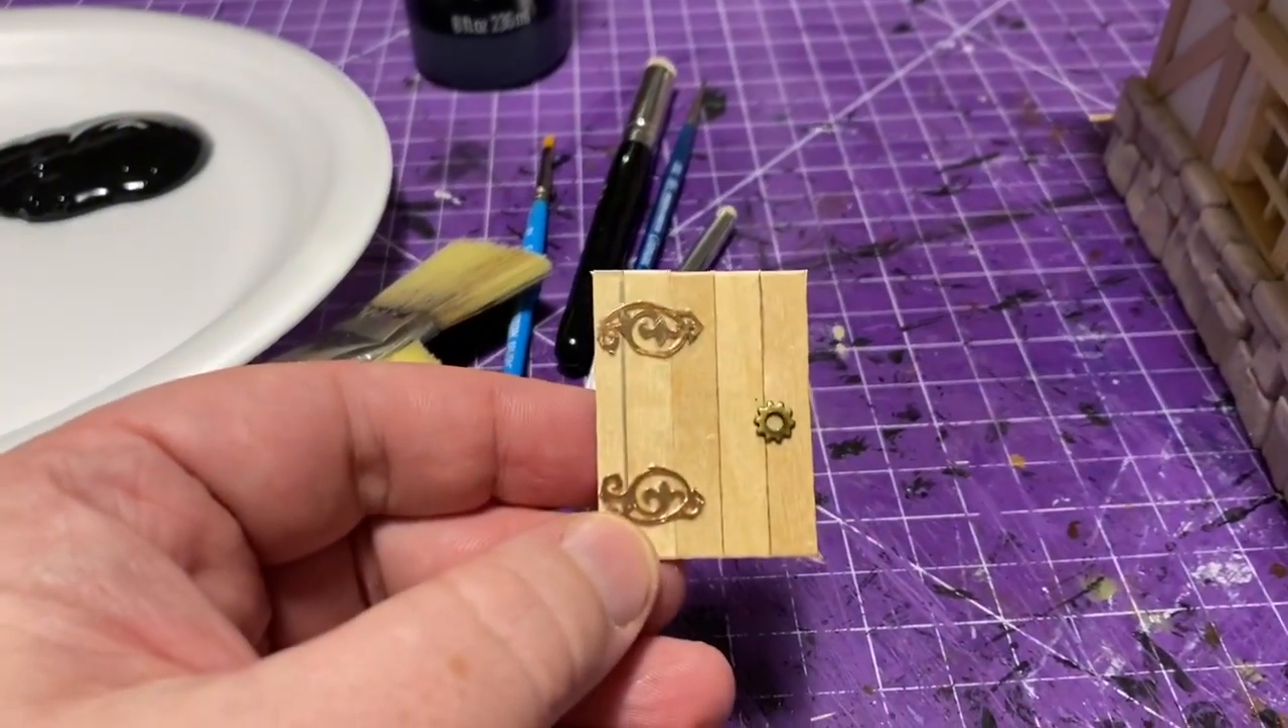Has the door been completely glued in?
No.